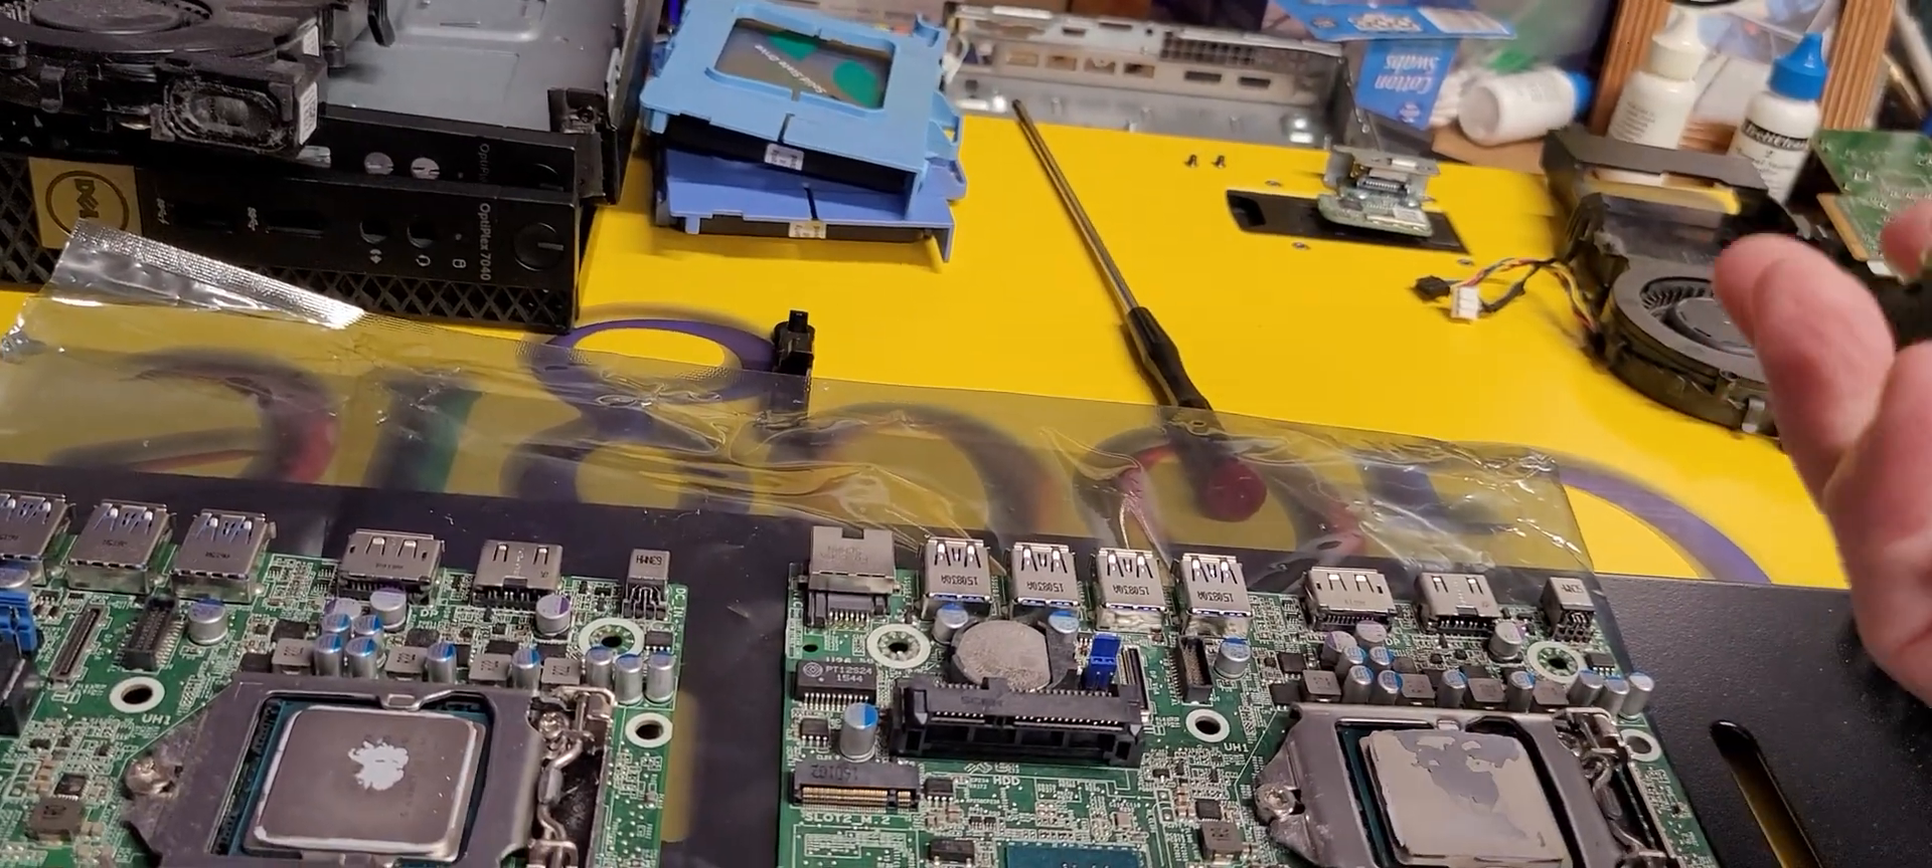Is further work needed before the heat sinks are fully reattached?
Yes.